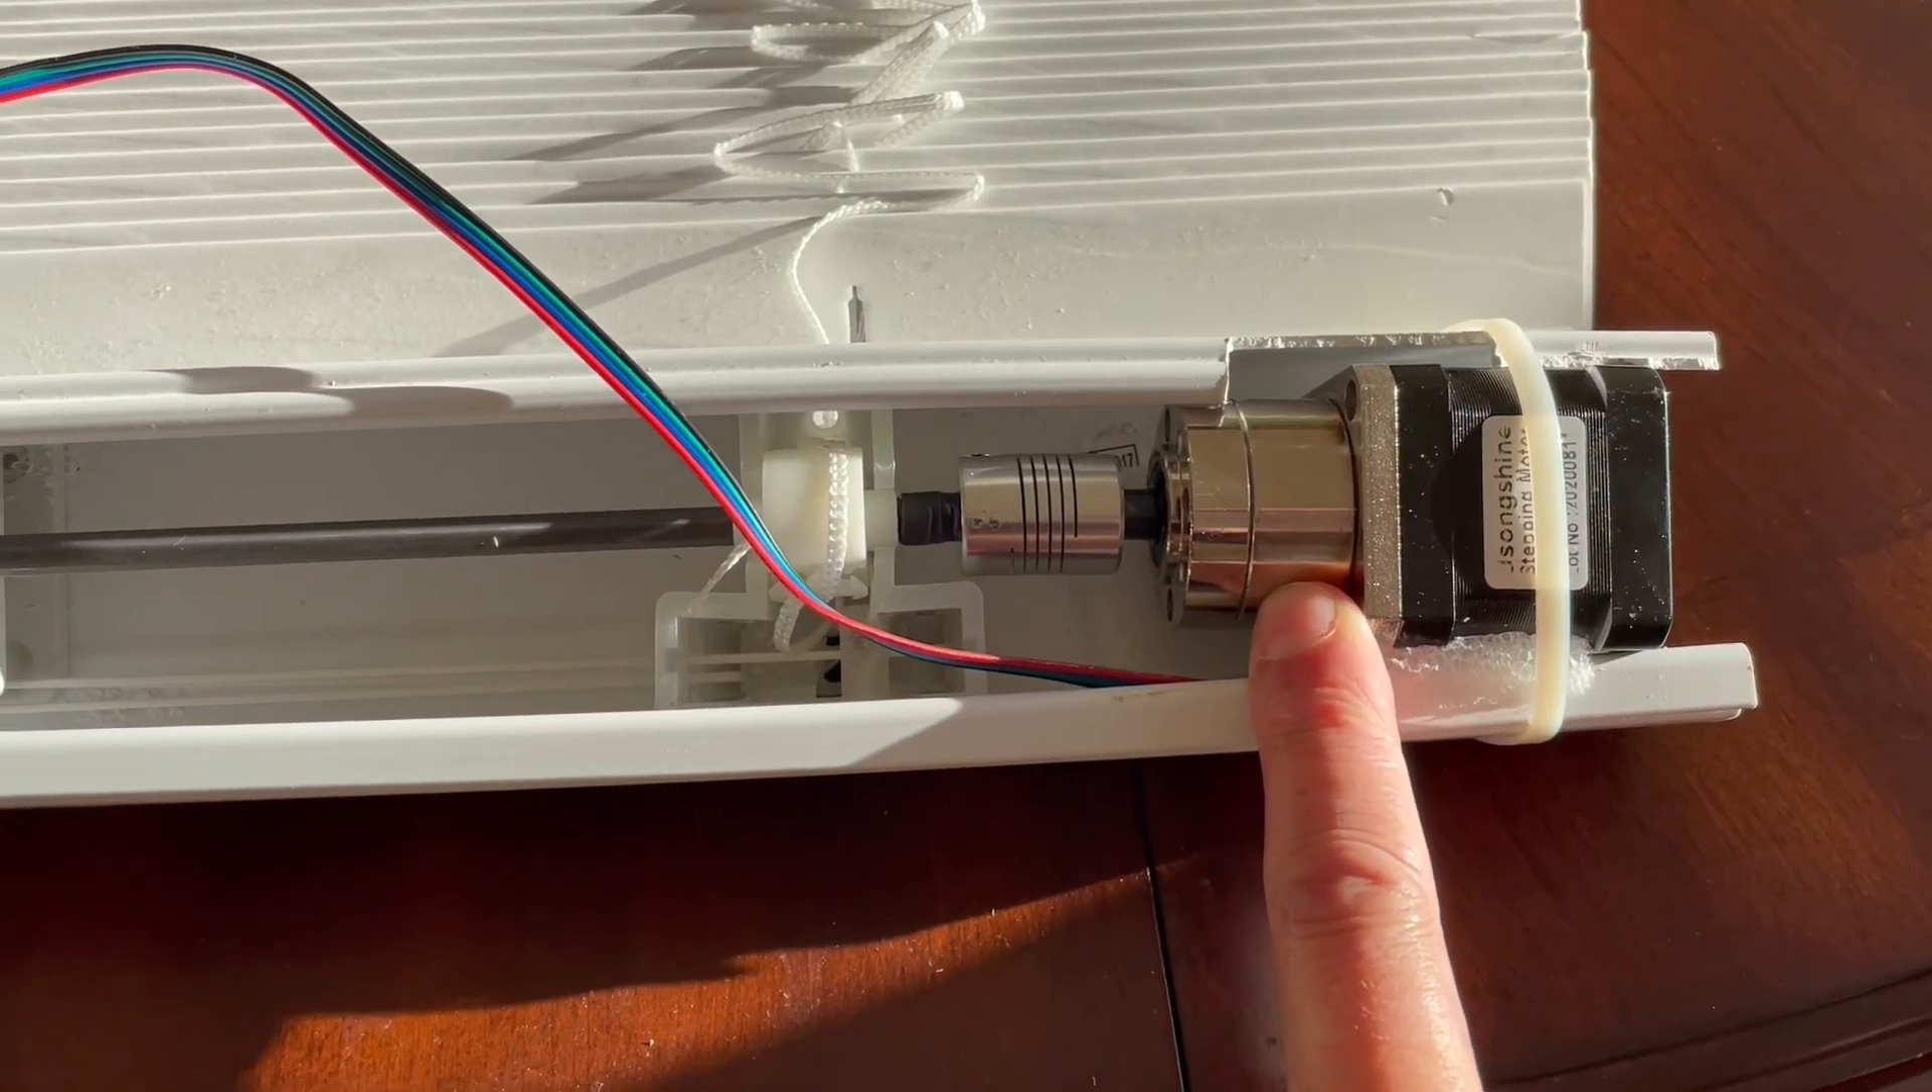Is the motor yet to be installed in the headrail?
No.